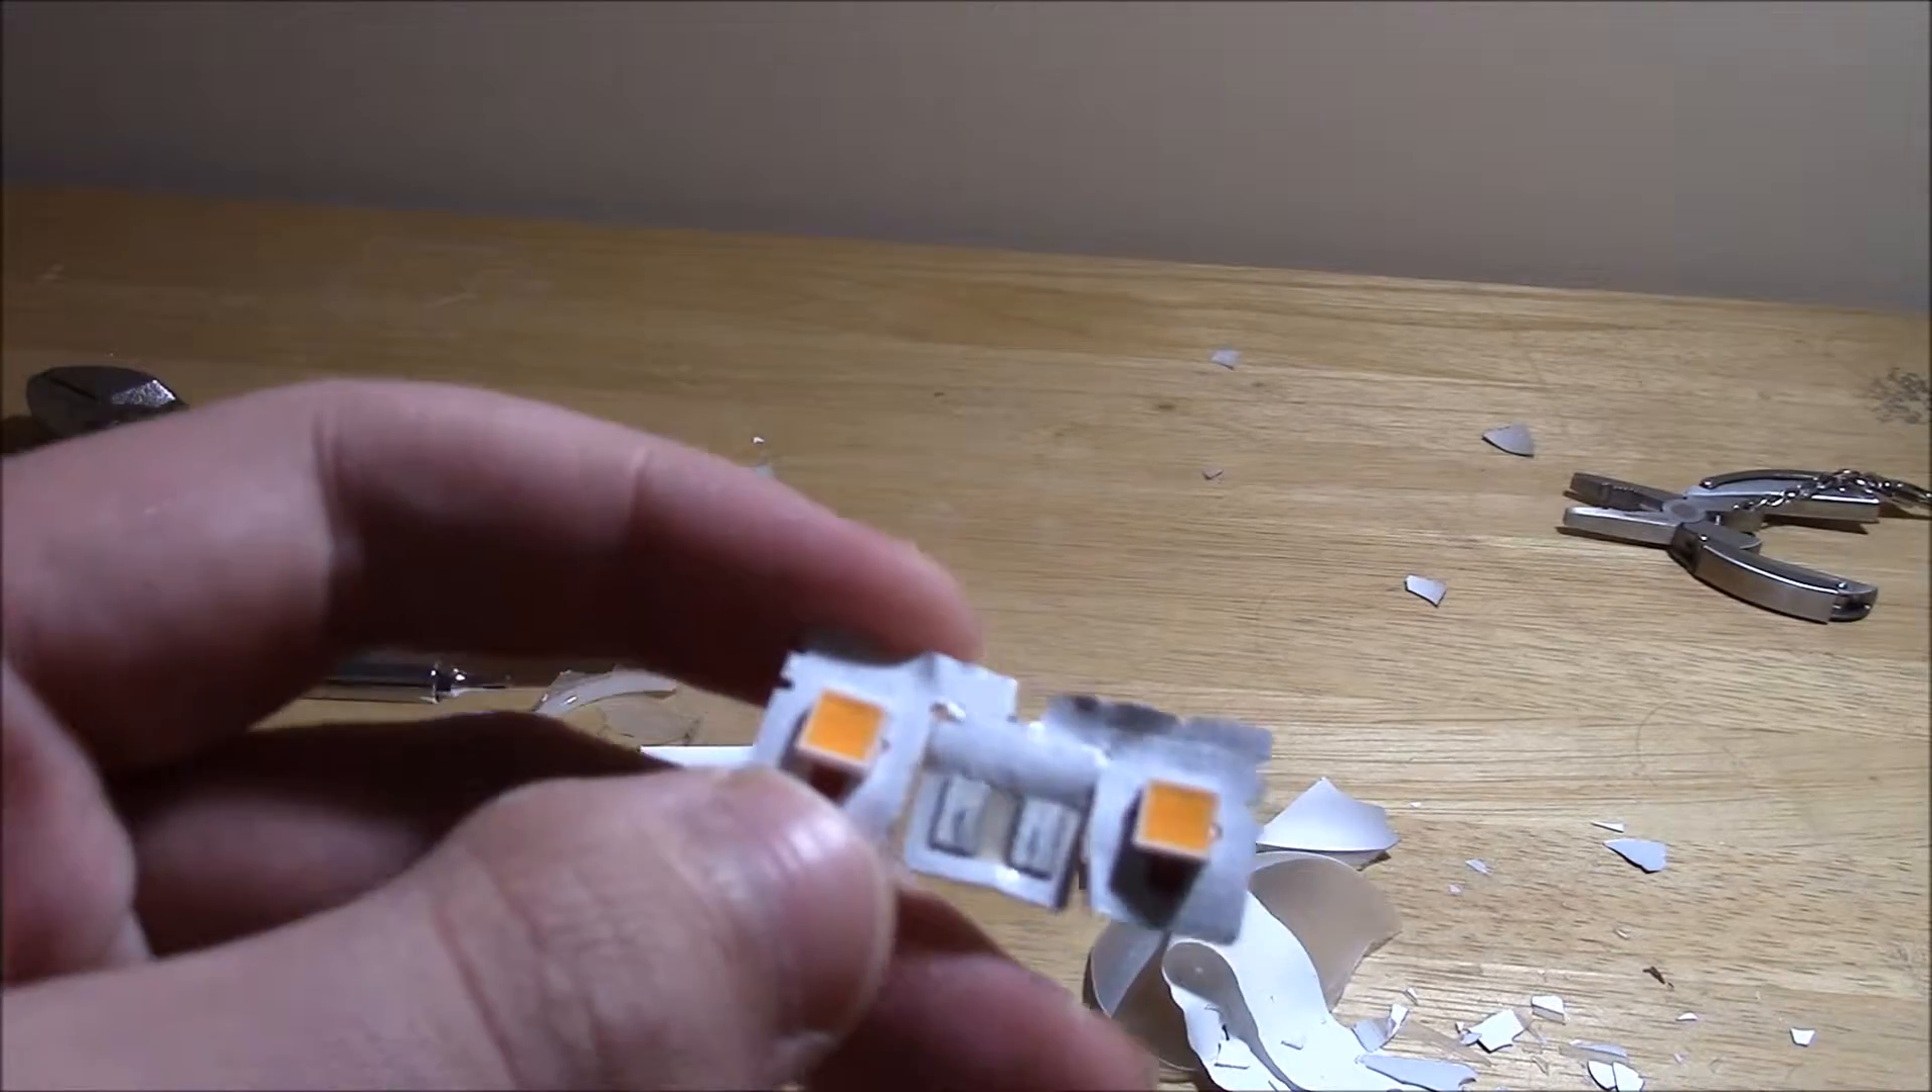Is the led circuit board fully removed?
Yes.